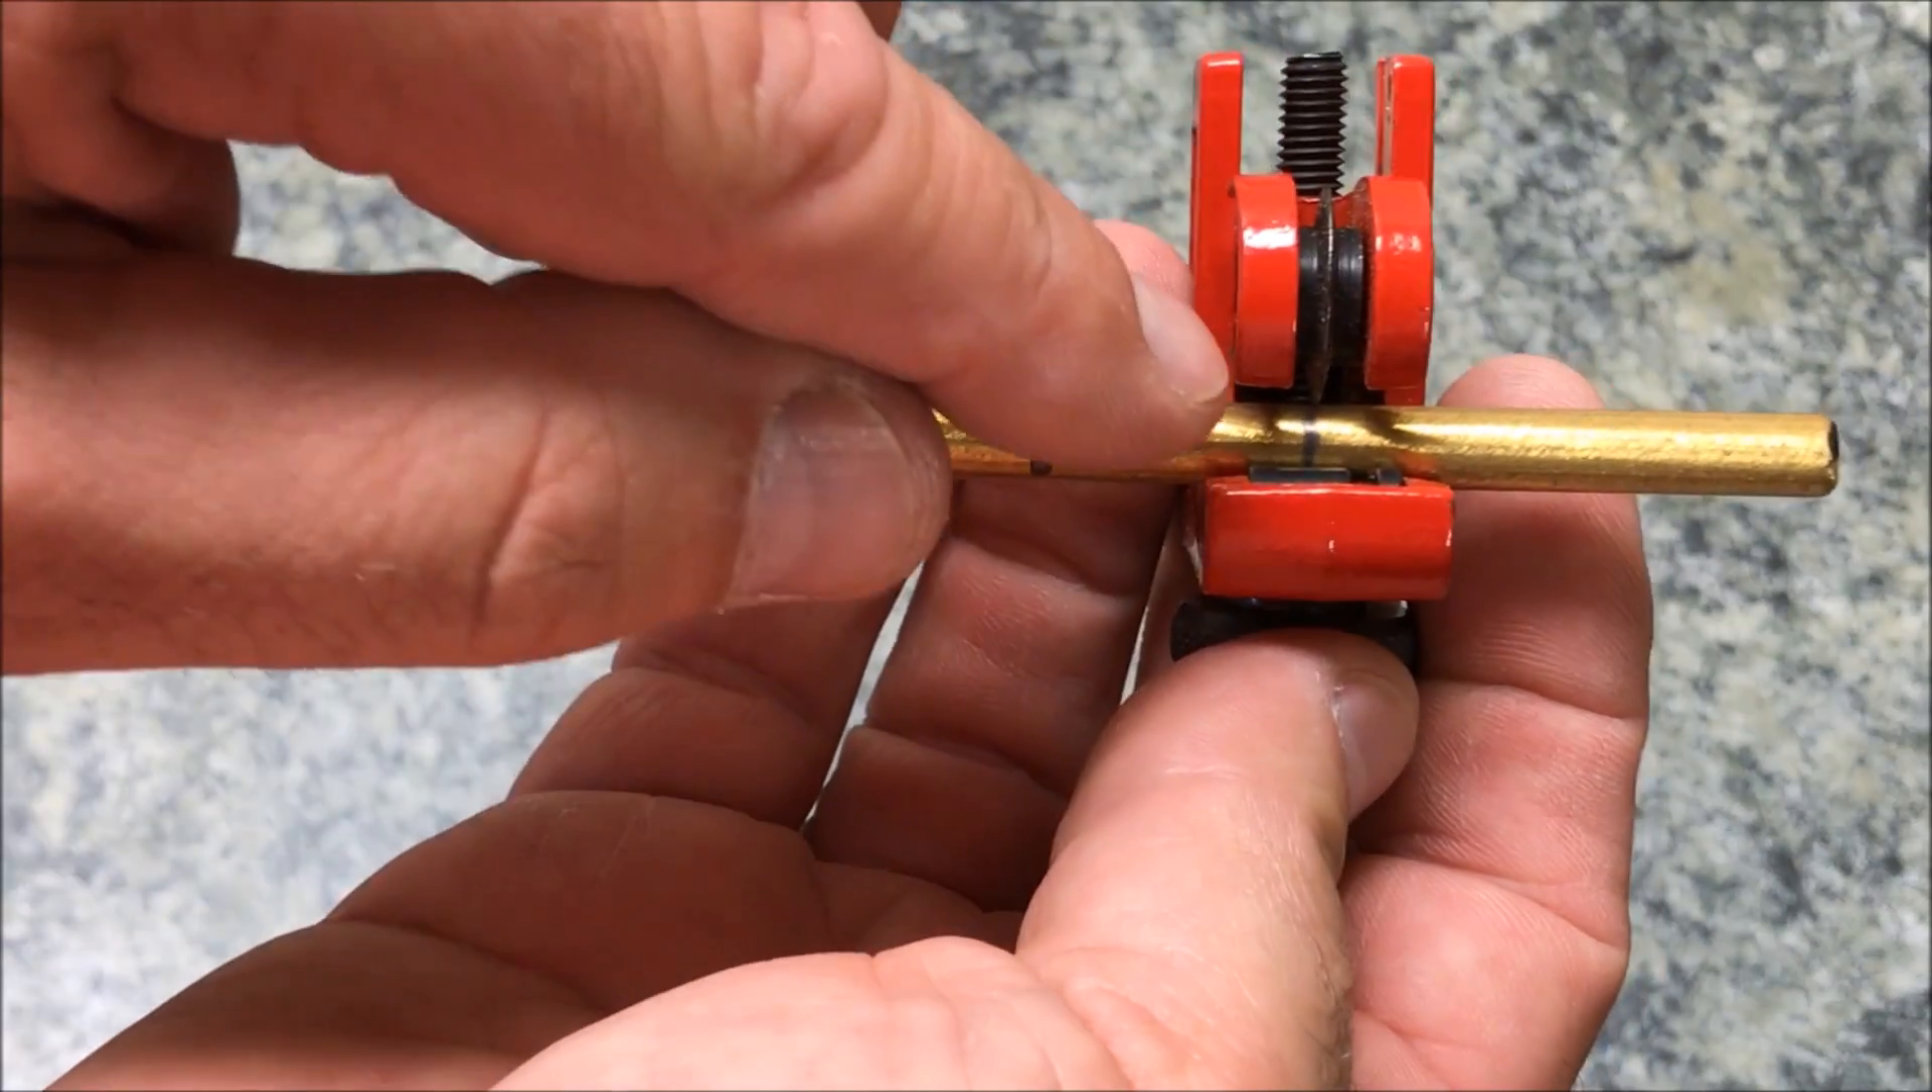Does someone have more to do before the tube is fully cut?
Yes.